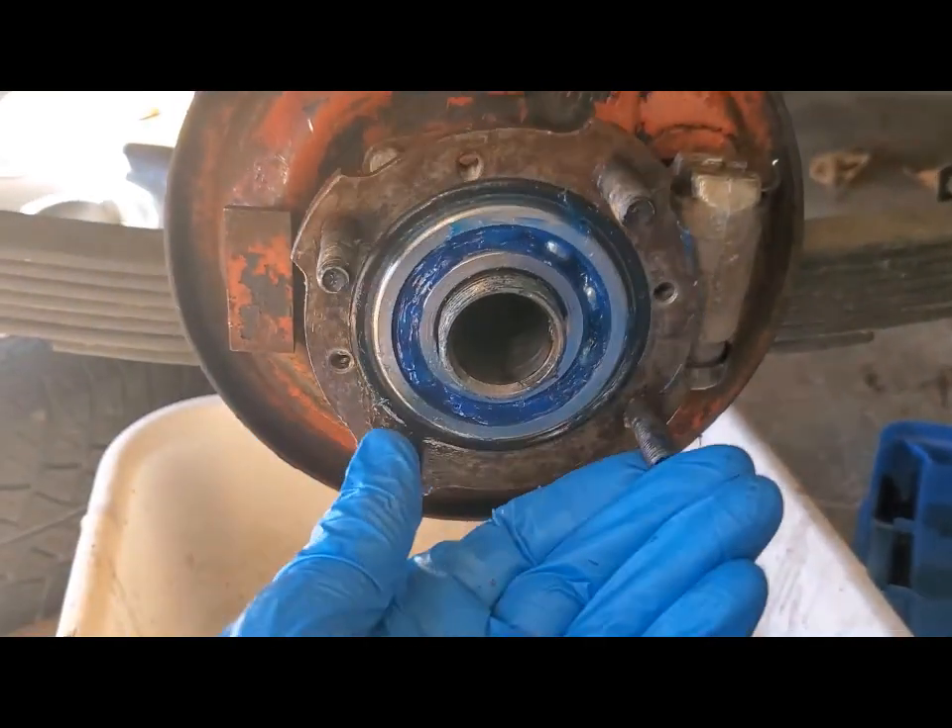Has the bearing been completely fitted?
Yes.